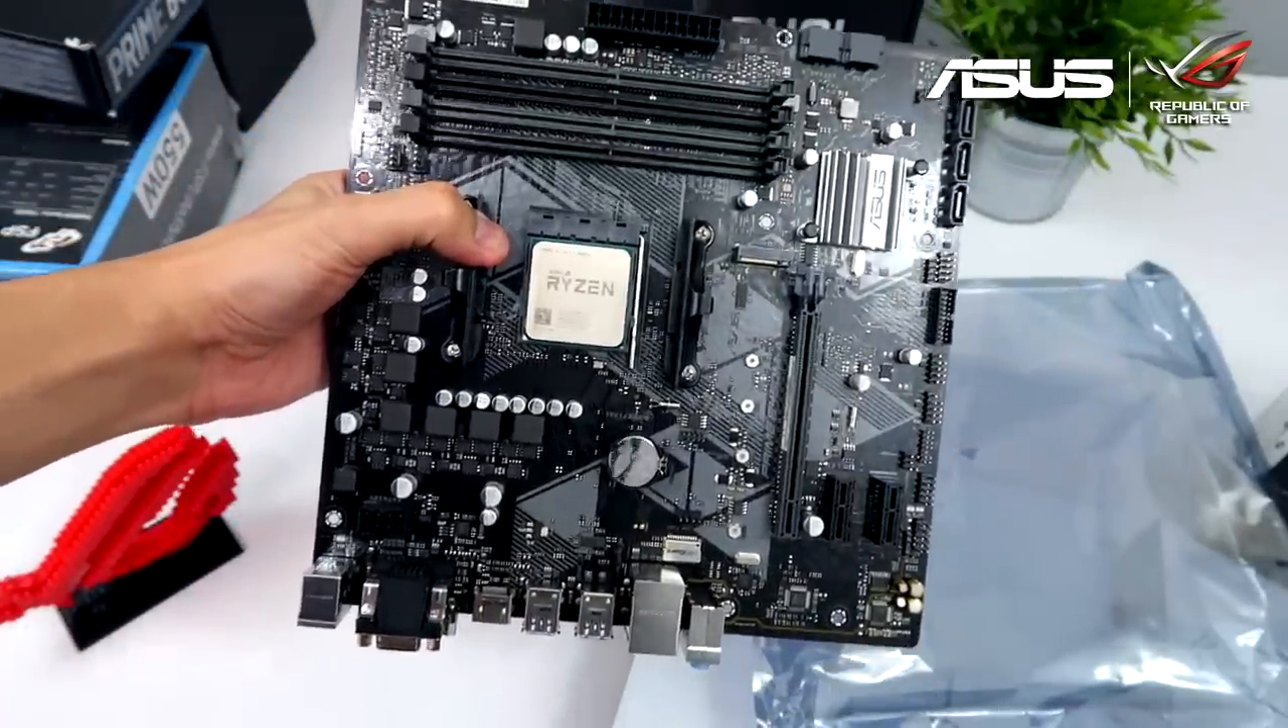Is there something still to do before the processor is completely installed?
No.